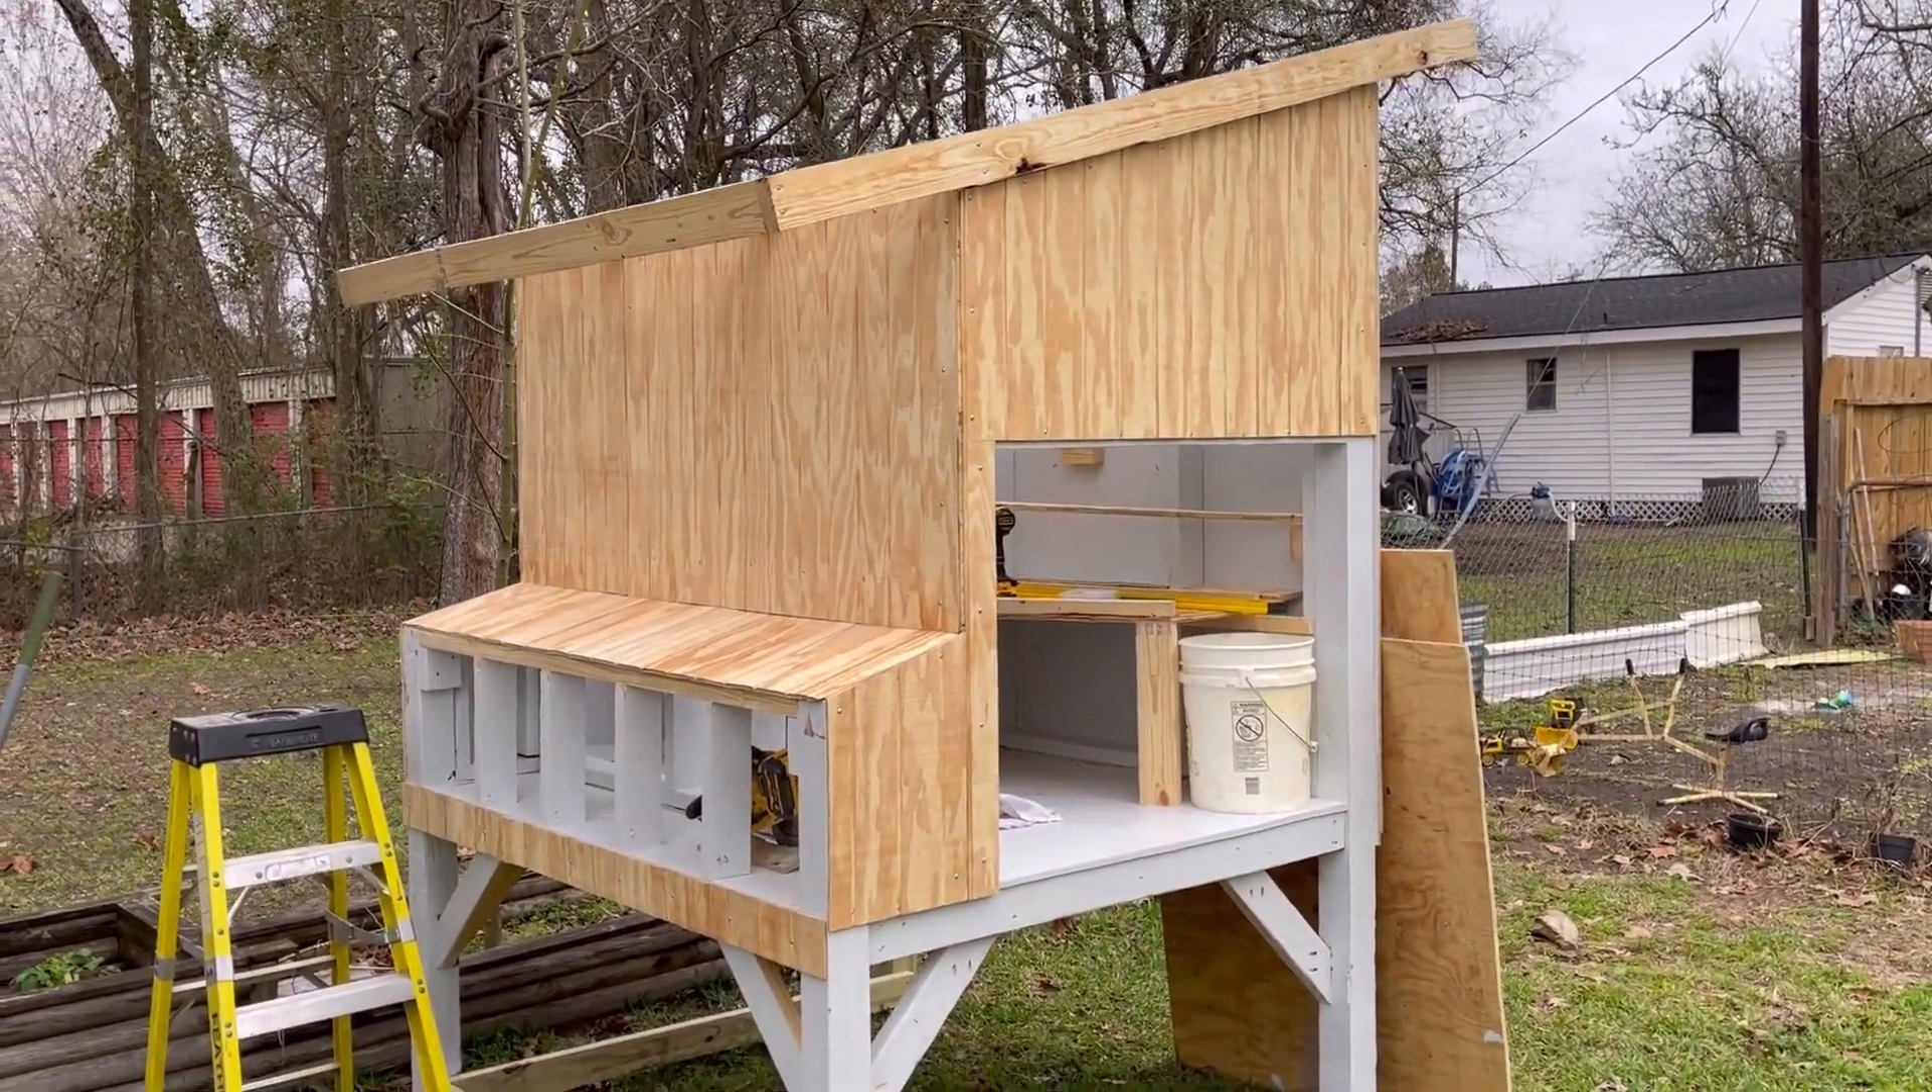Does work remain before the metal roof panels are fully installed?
Yes.